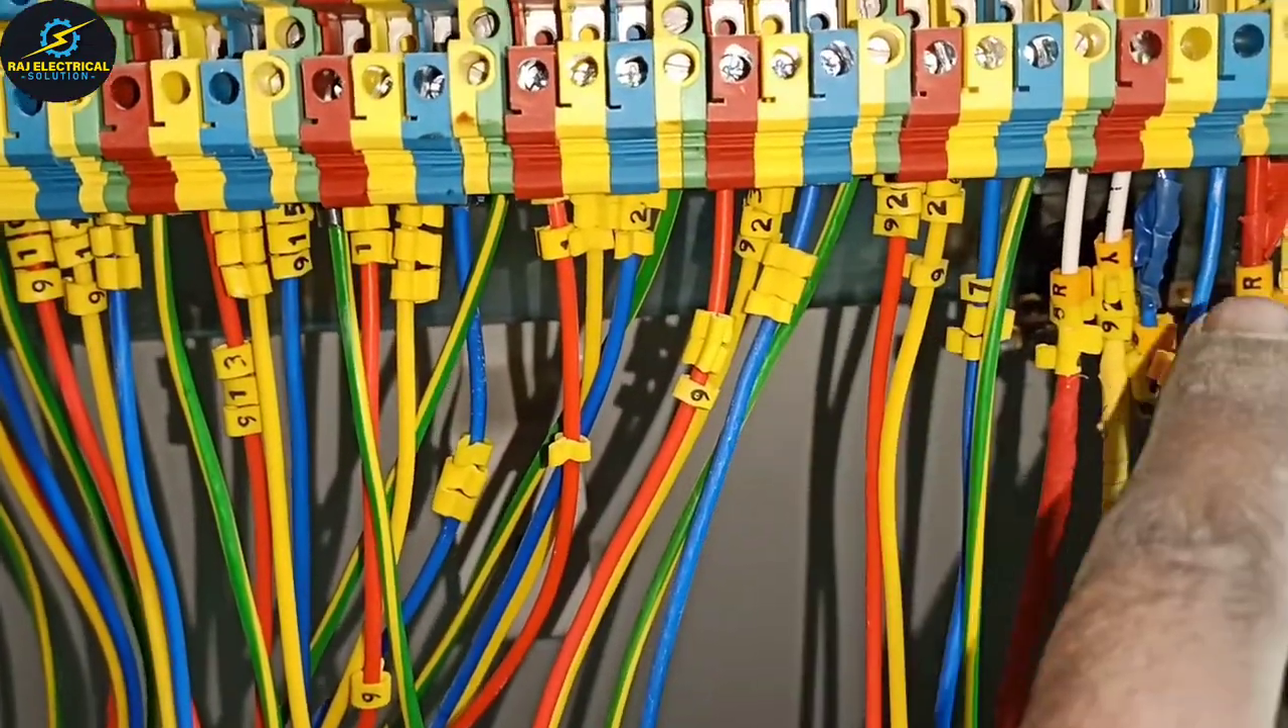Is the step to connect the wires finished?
Yes.